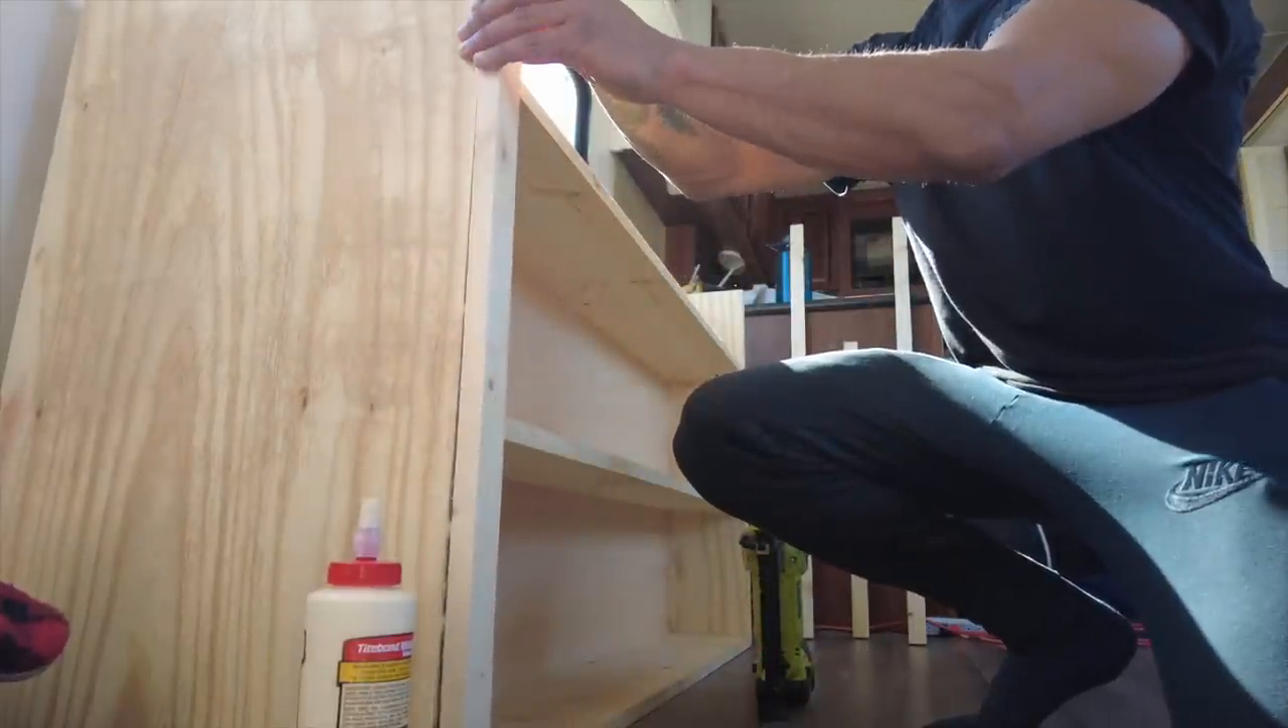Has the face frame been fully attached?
No.